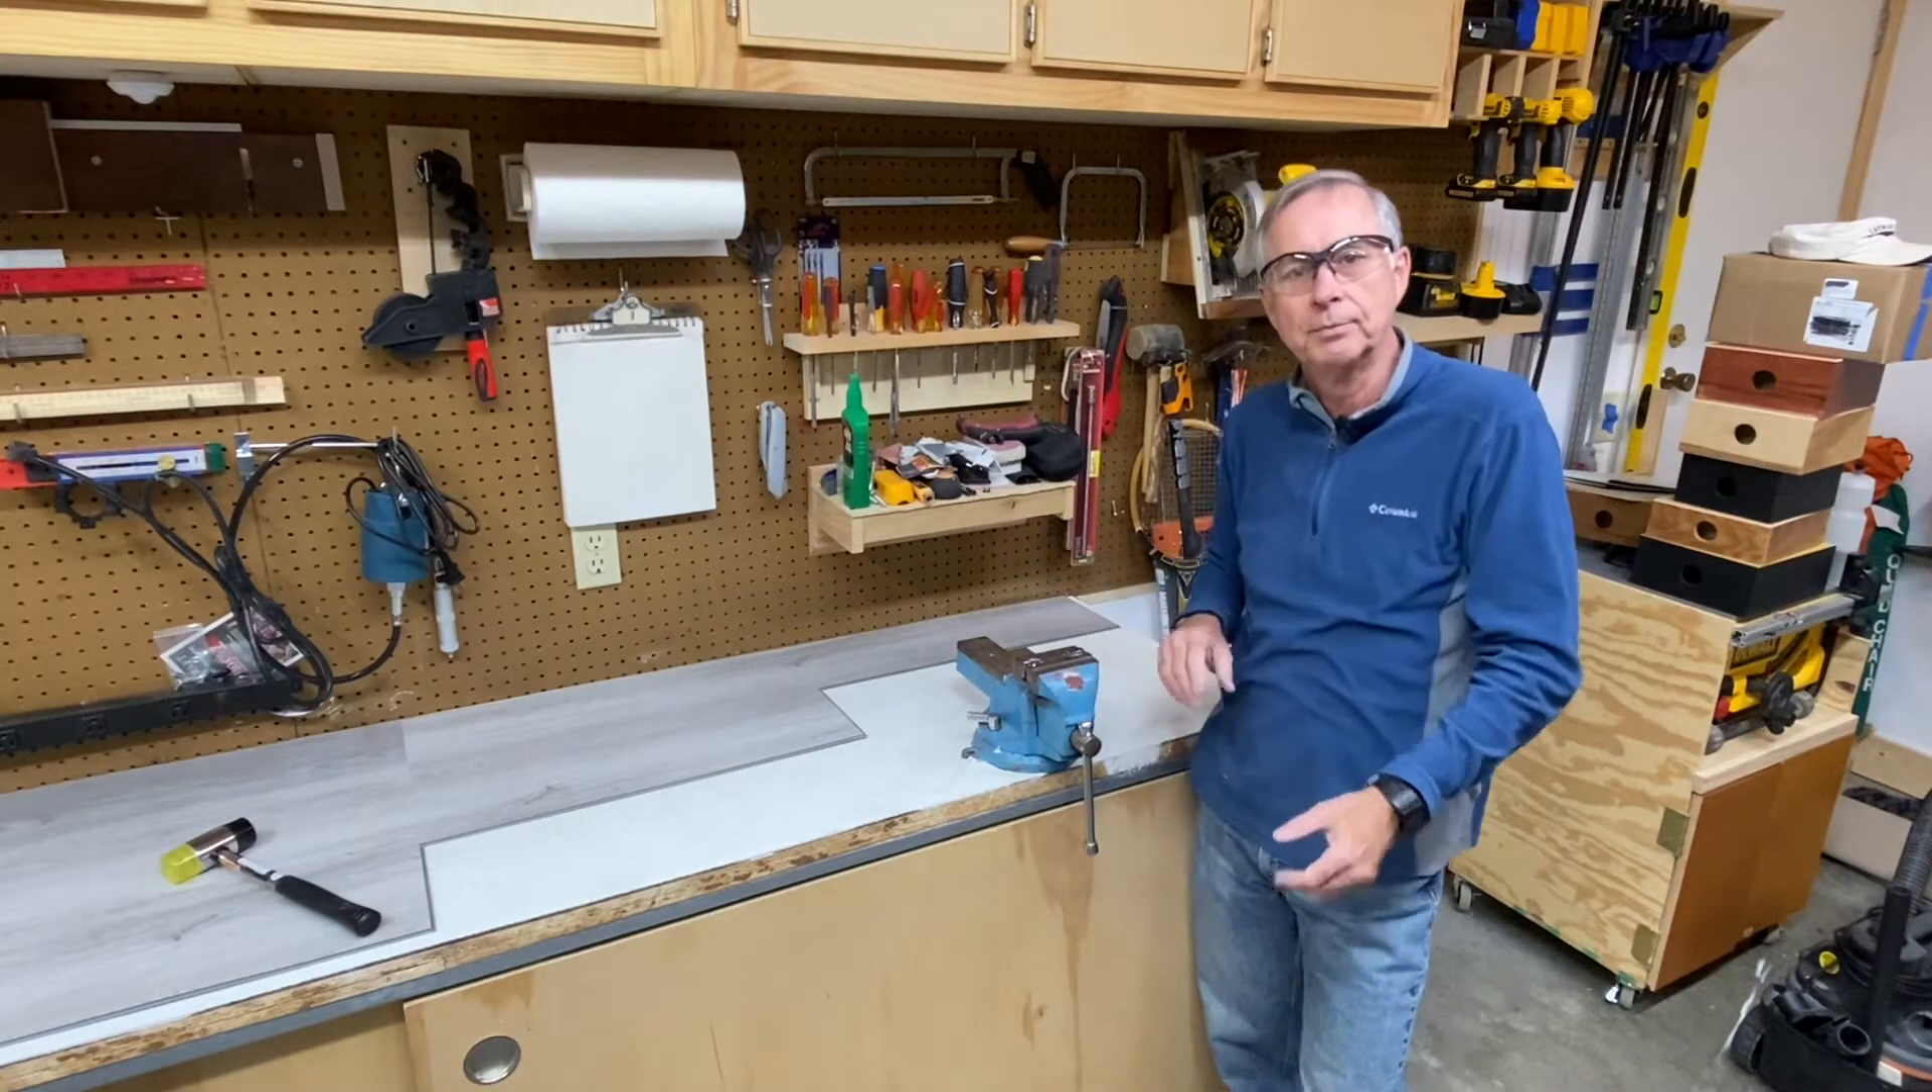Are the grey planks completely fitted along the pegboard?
No.